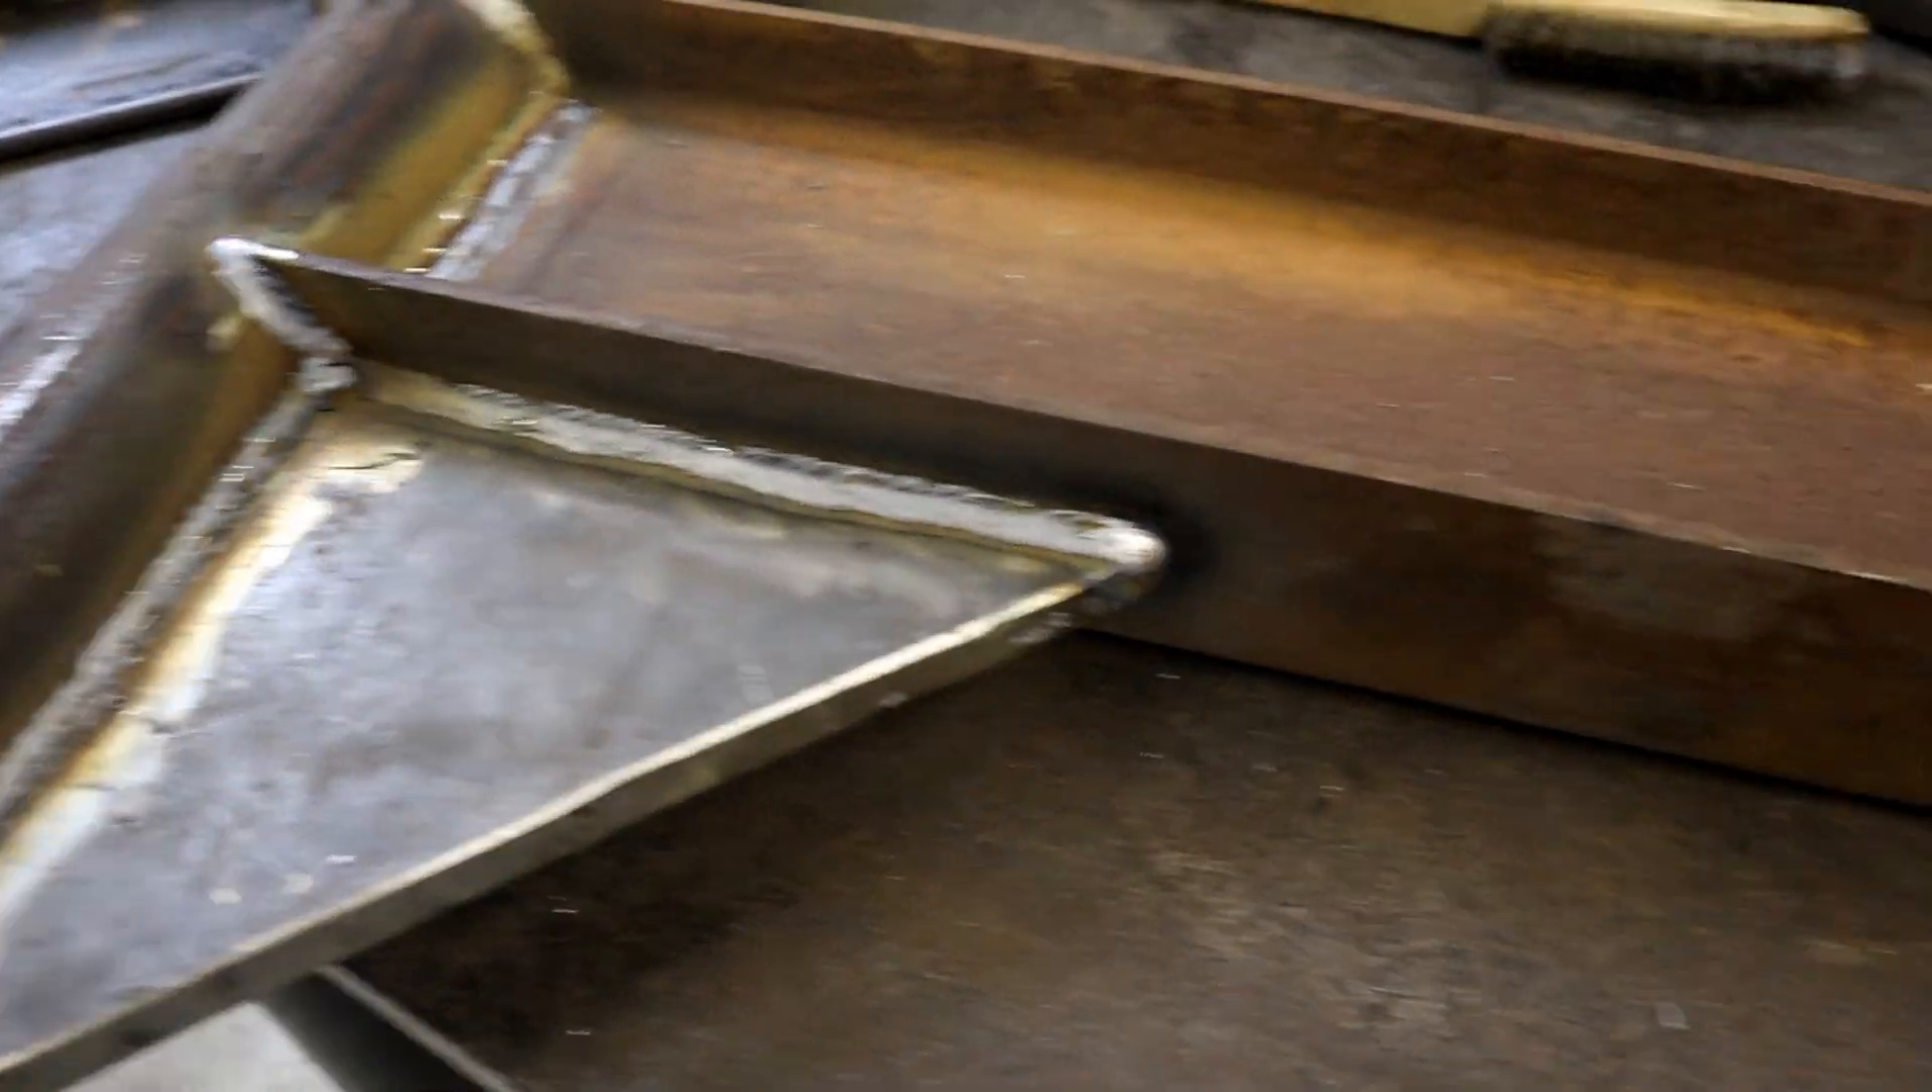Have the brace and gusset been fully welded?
Yes.